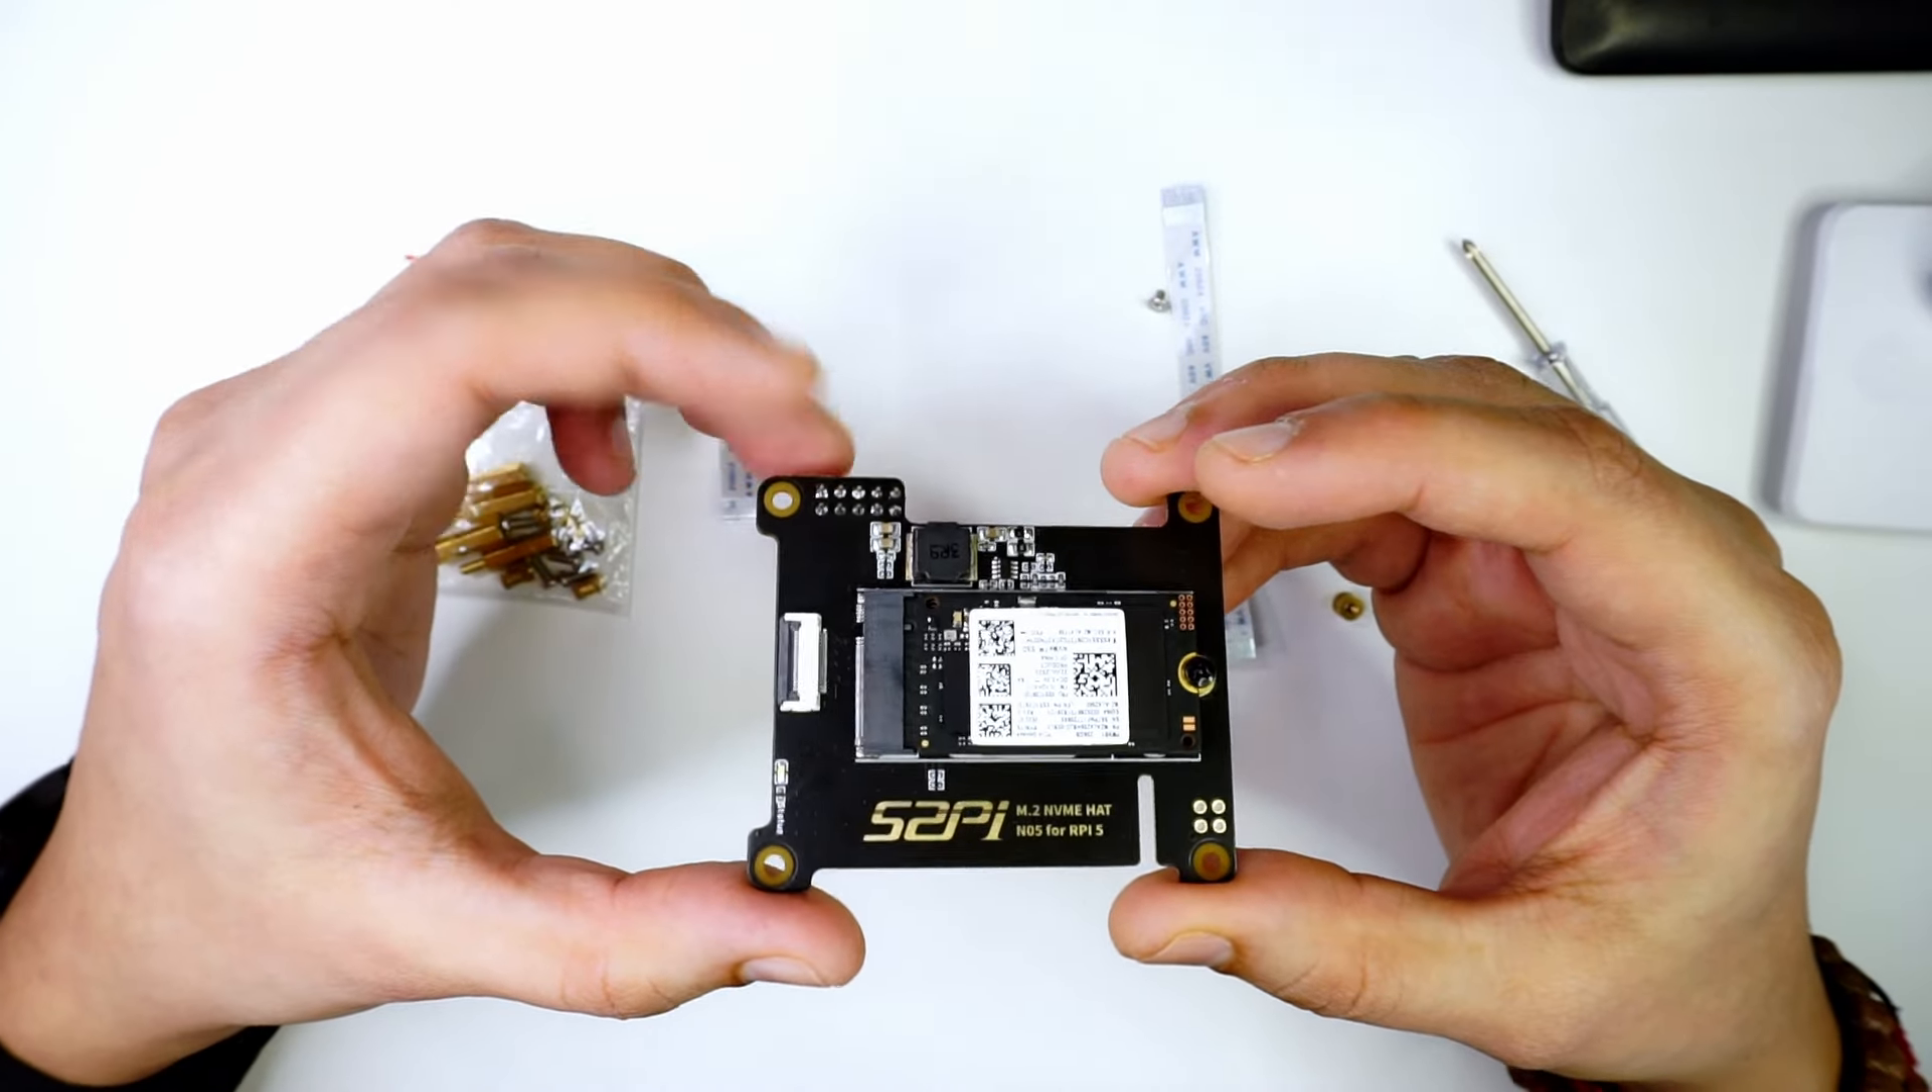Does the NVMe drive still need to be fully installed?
No.